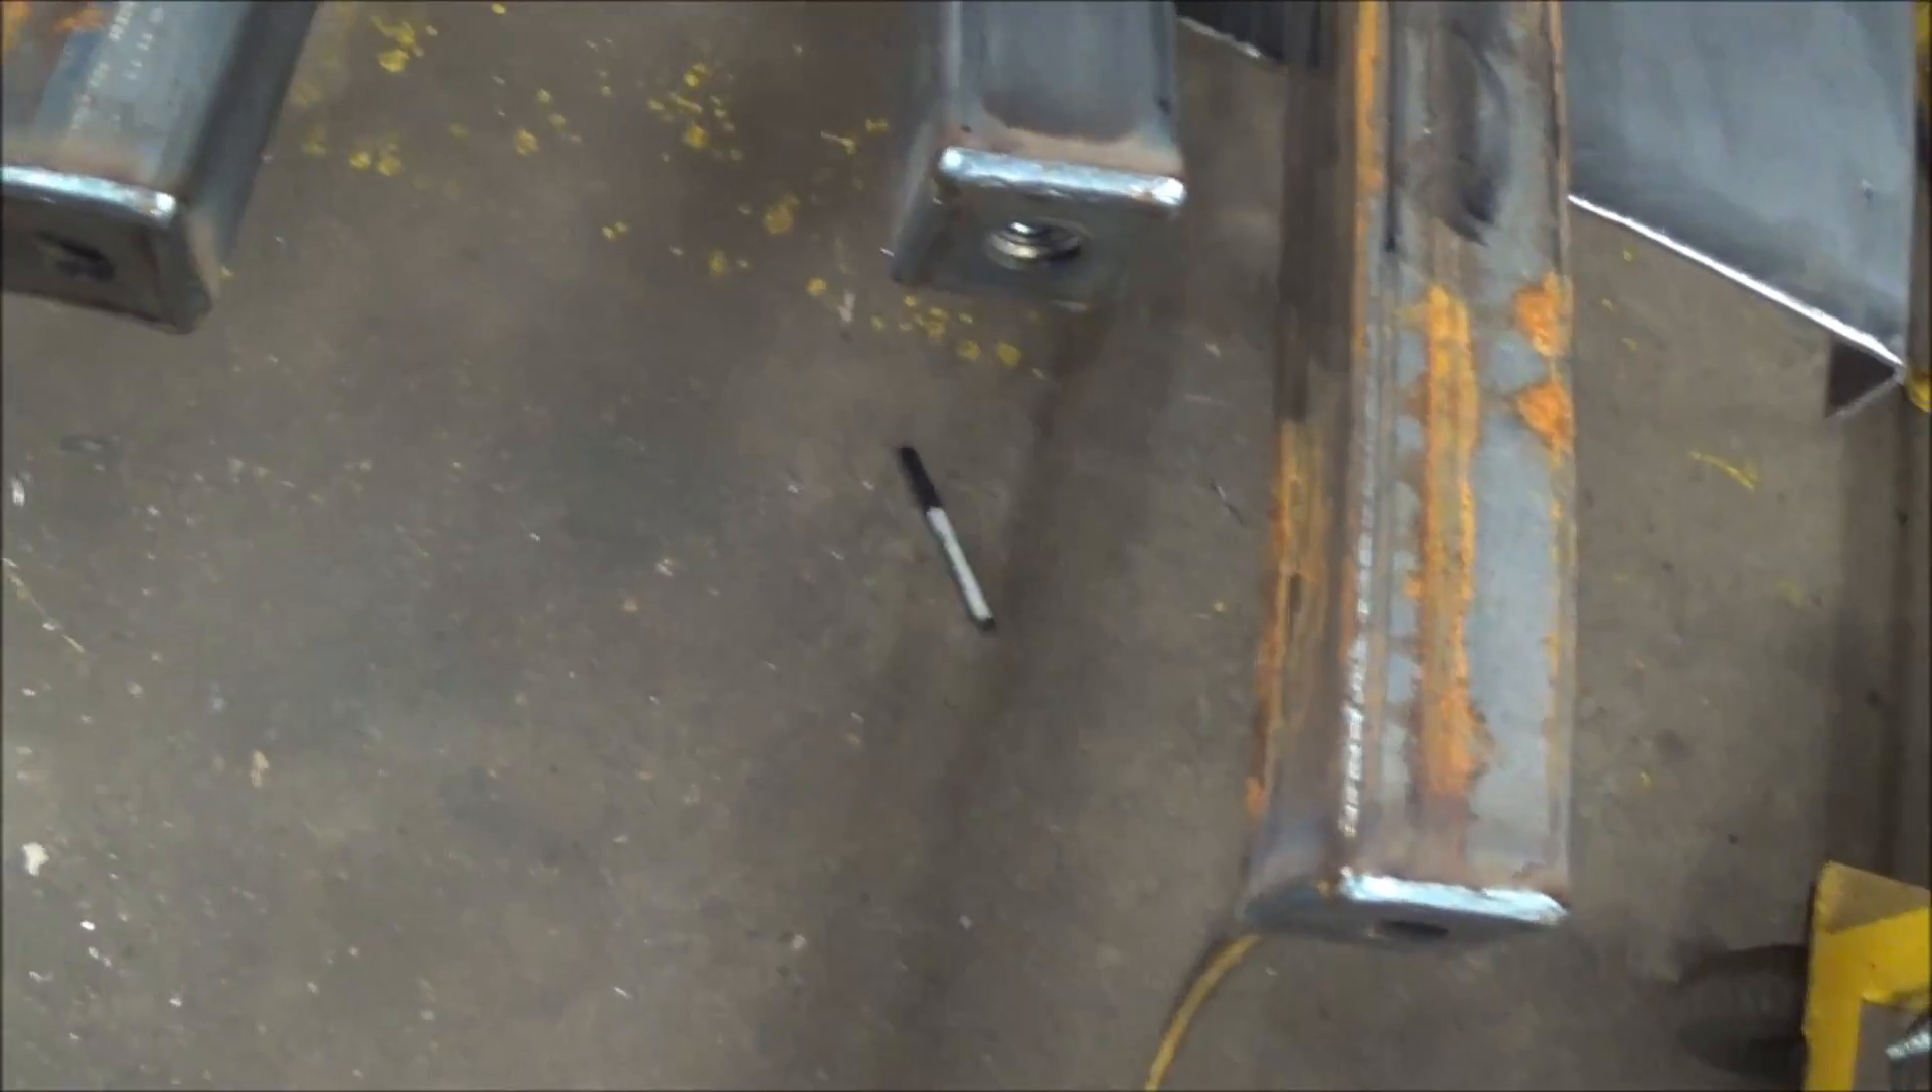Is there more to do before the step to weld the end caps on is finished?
No.